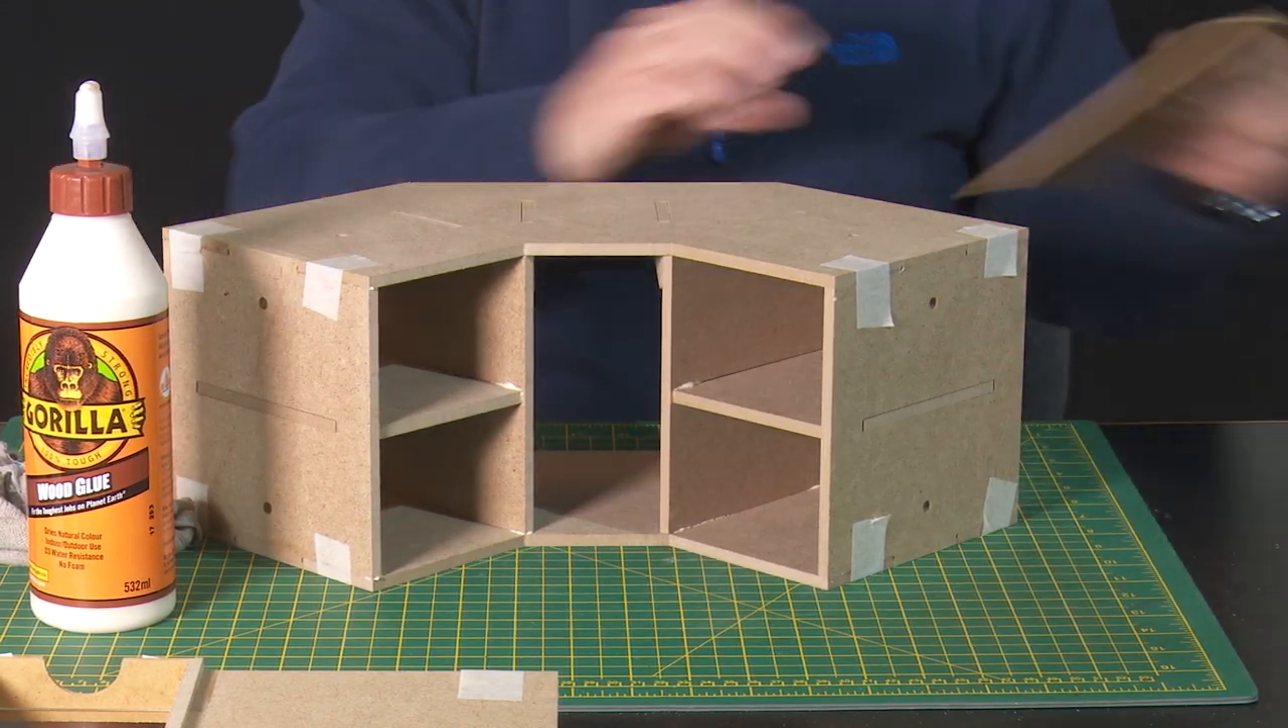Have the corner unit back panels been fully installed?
No.